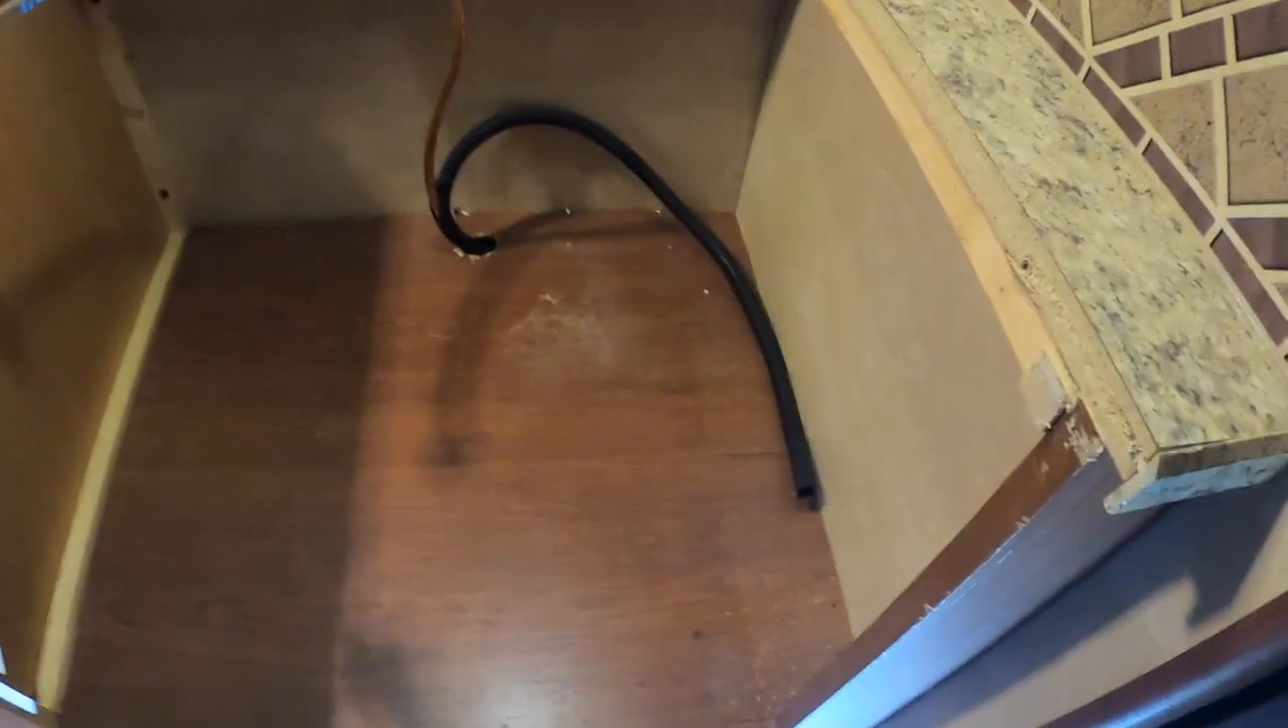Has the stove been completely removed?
Yes.